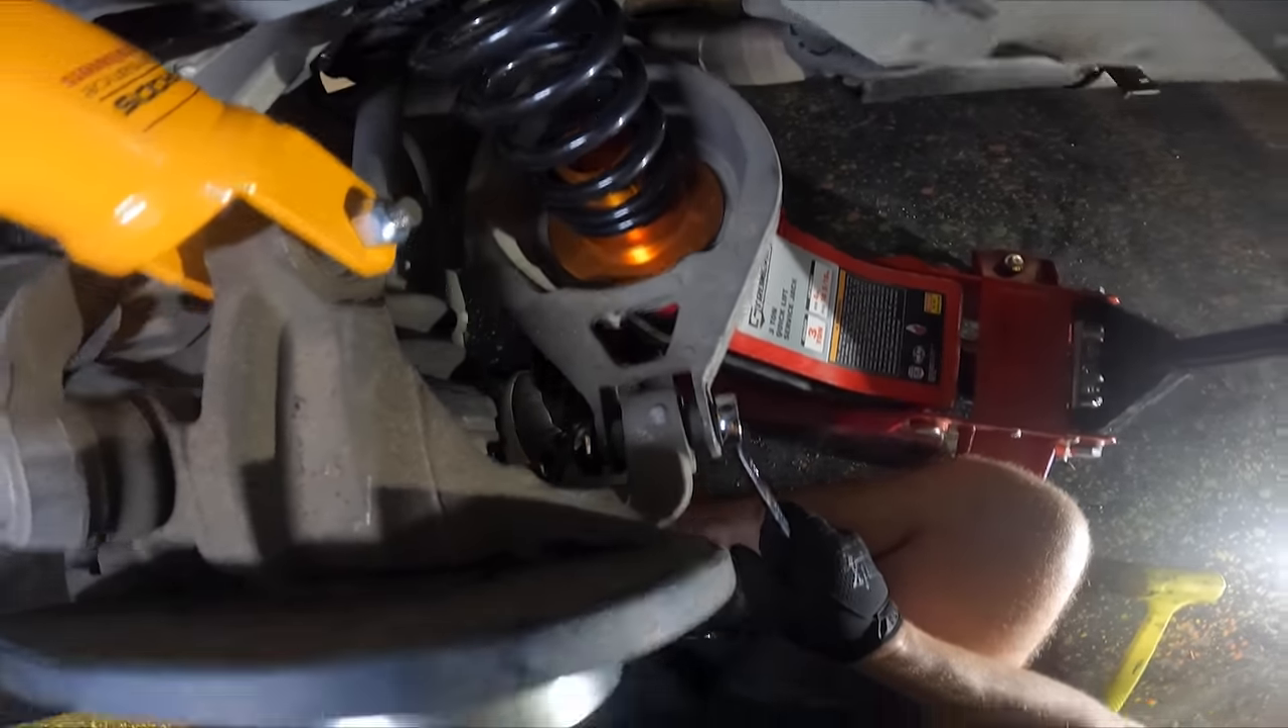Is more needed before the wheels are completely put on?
Yes.